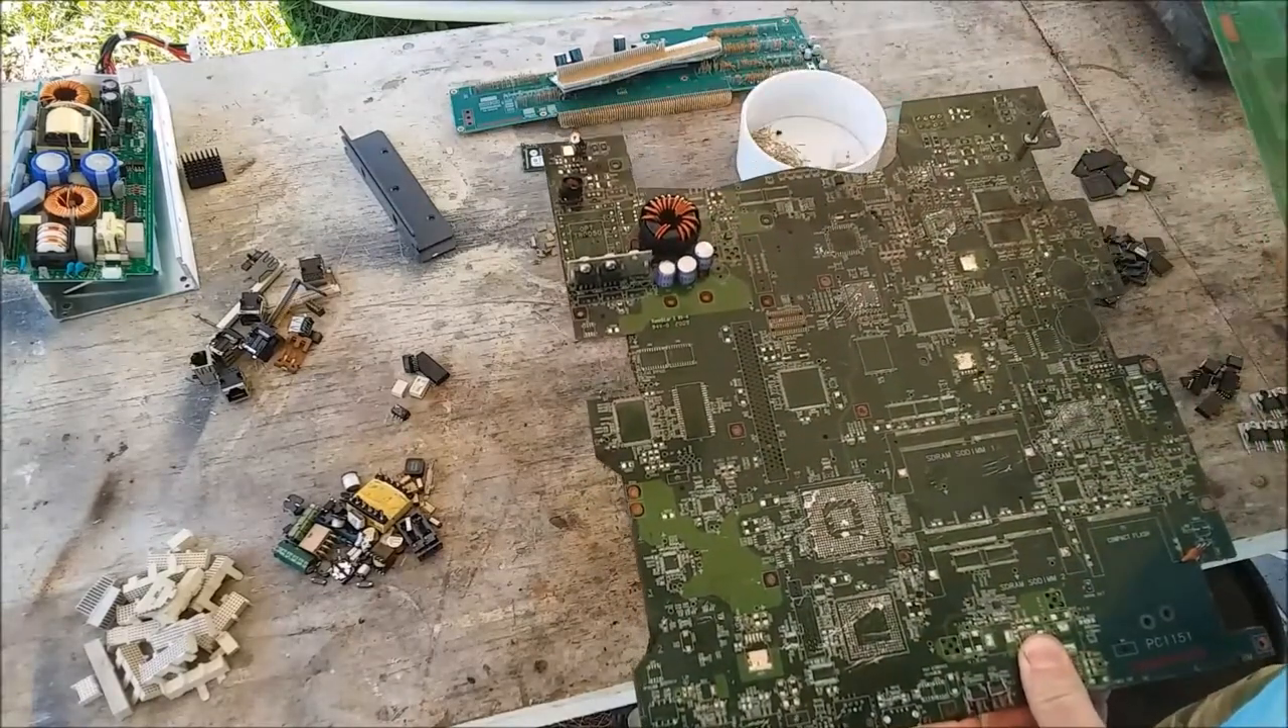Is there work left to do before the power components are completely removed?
Yes.